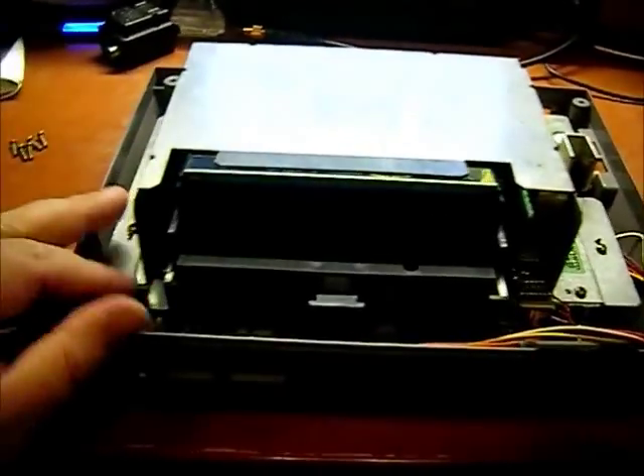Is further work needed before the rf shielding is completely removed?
Yes.